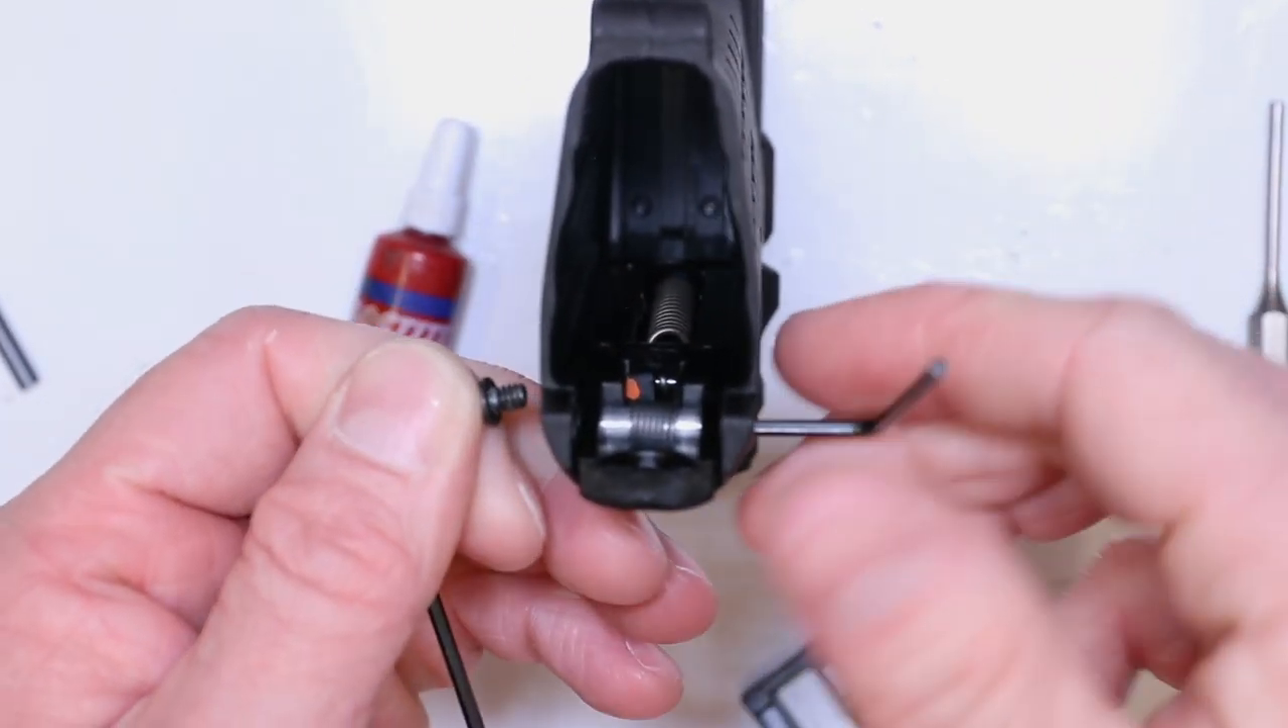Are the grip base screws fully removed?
No.